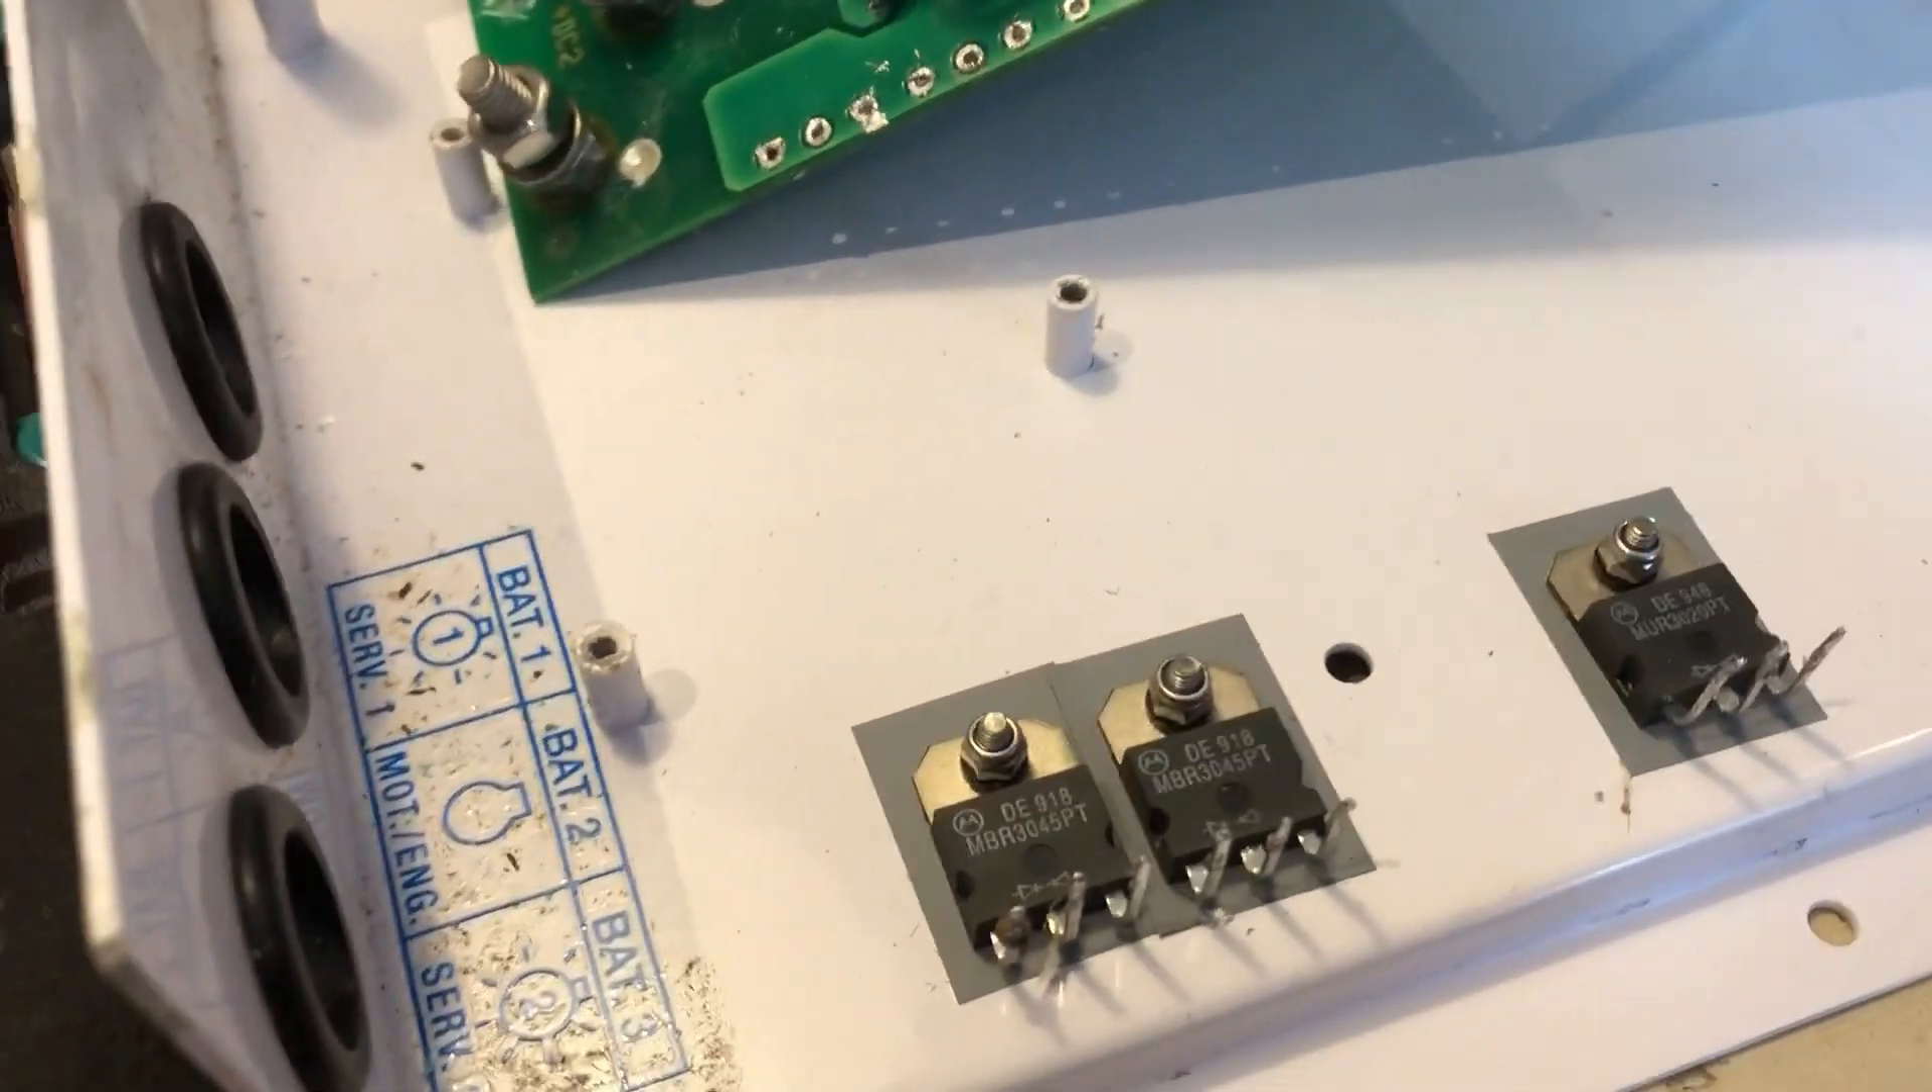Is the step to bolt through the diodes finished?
Yes.